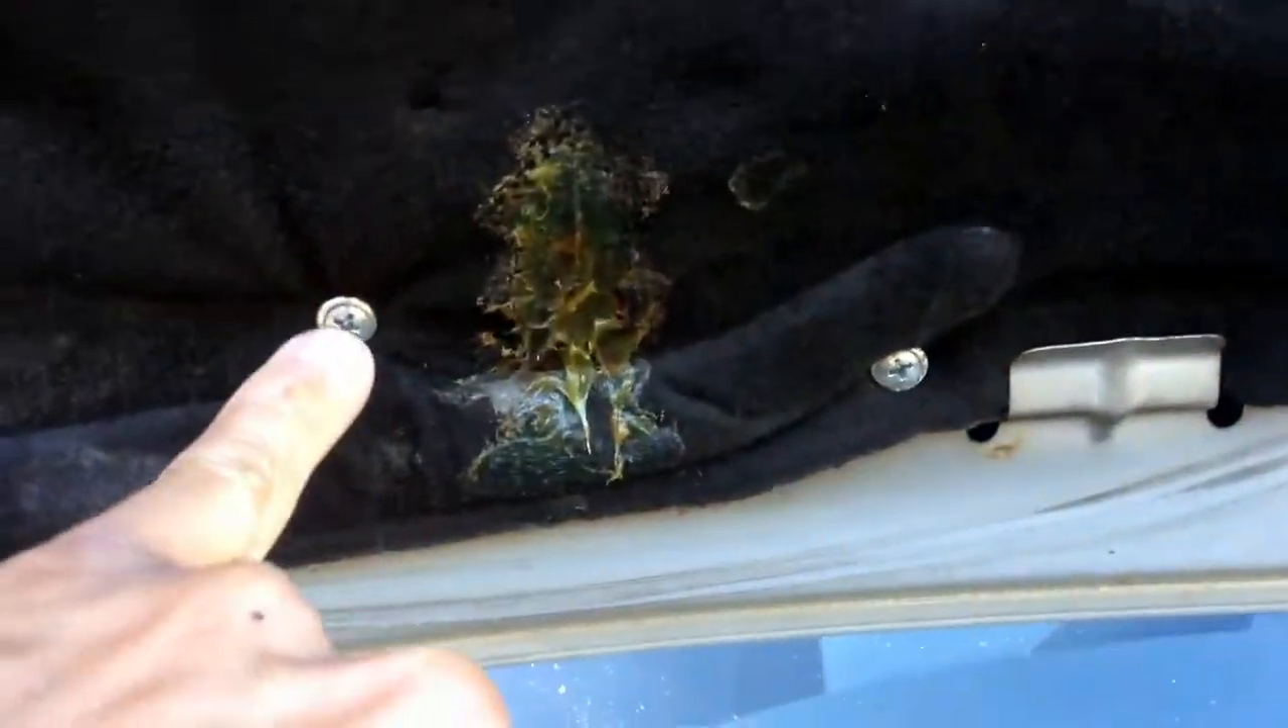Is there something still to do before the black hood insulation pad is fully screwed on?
No.